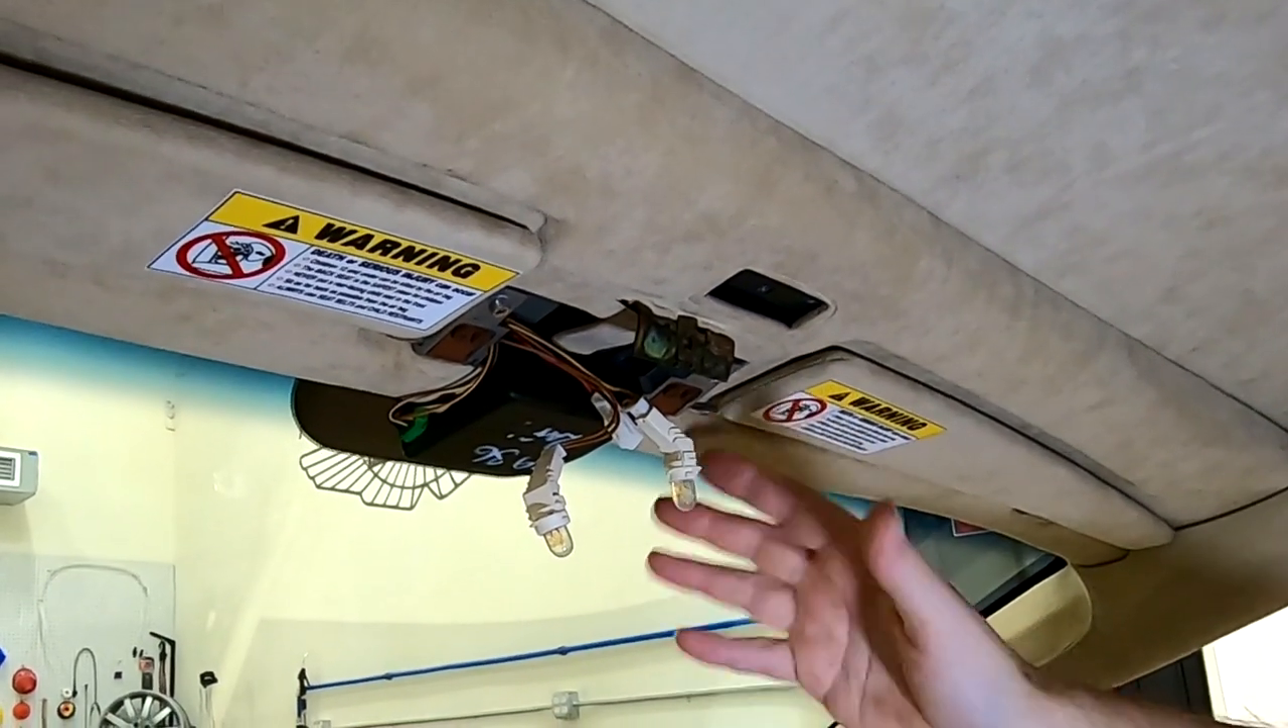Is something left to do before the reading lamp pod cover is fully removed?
No.